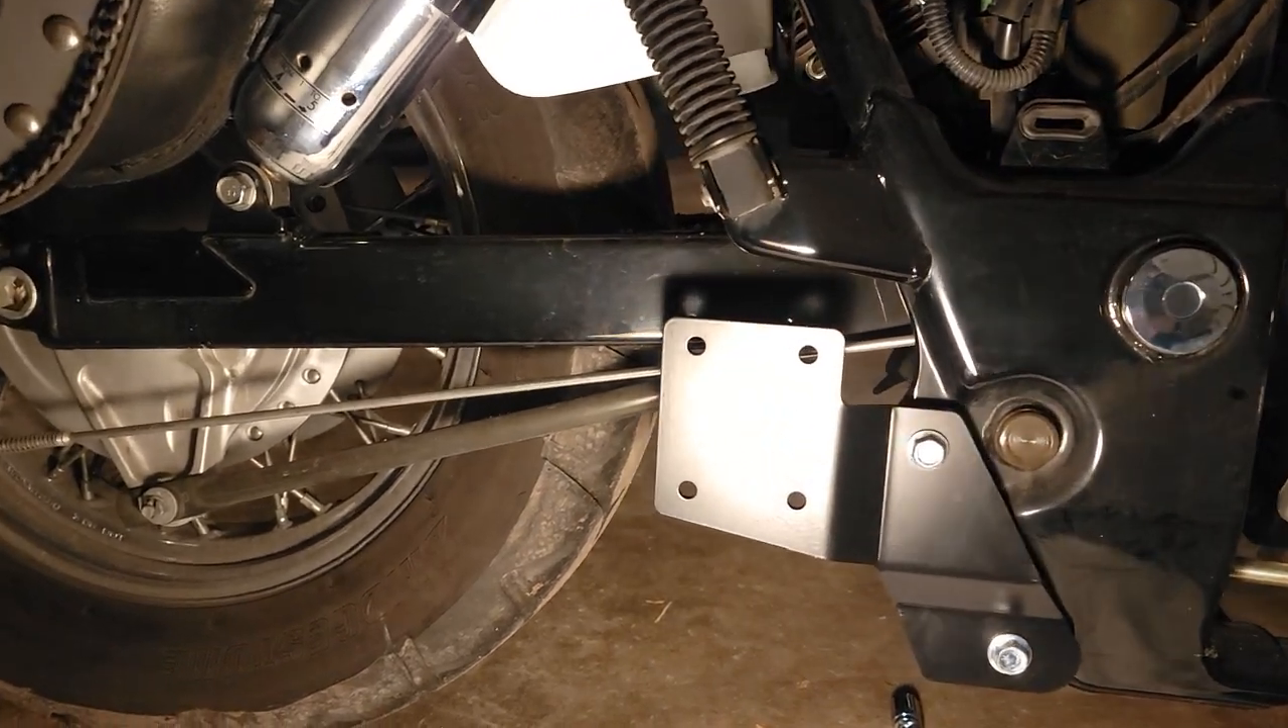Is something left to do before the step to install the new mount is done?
No.